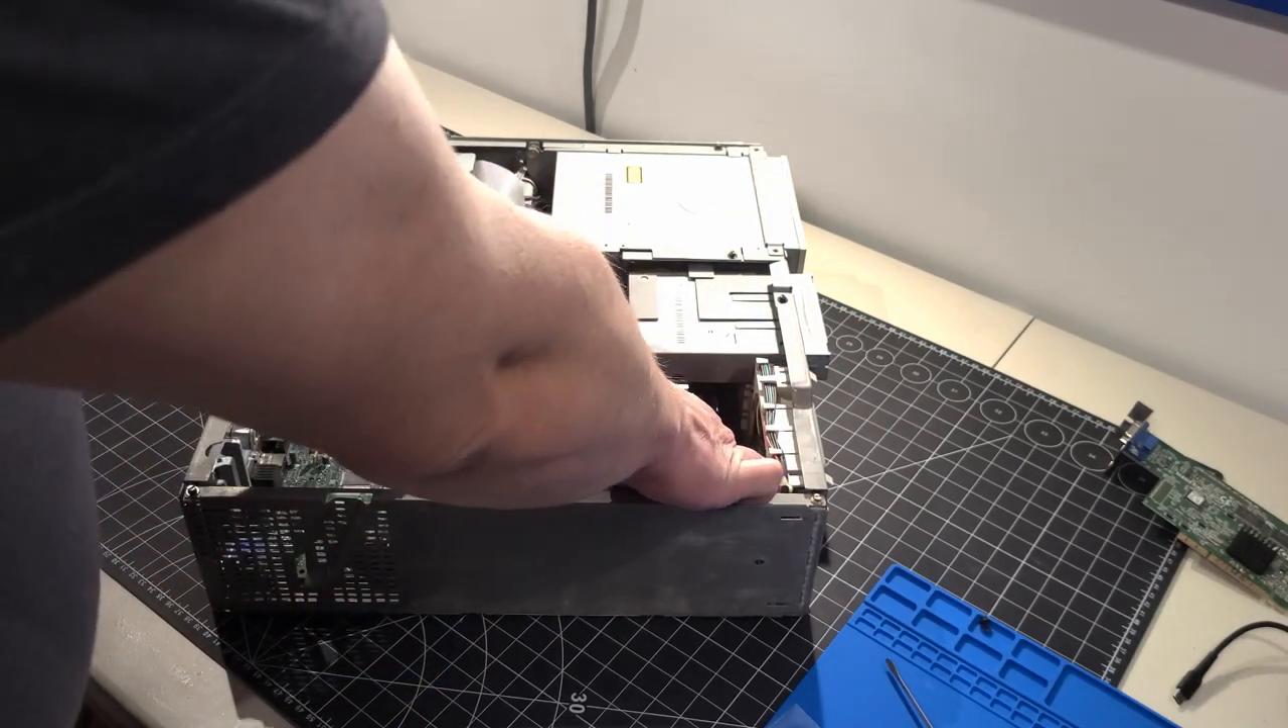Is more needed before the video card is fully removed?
No.